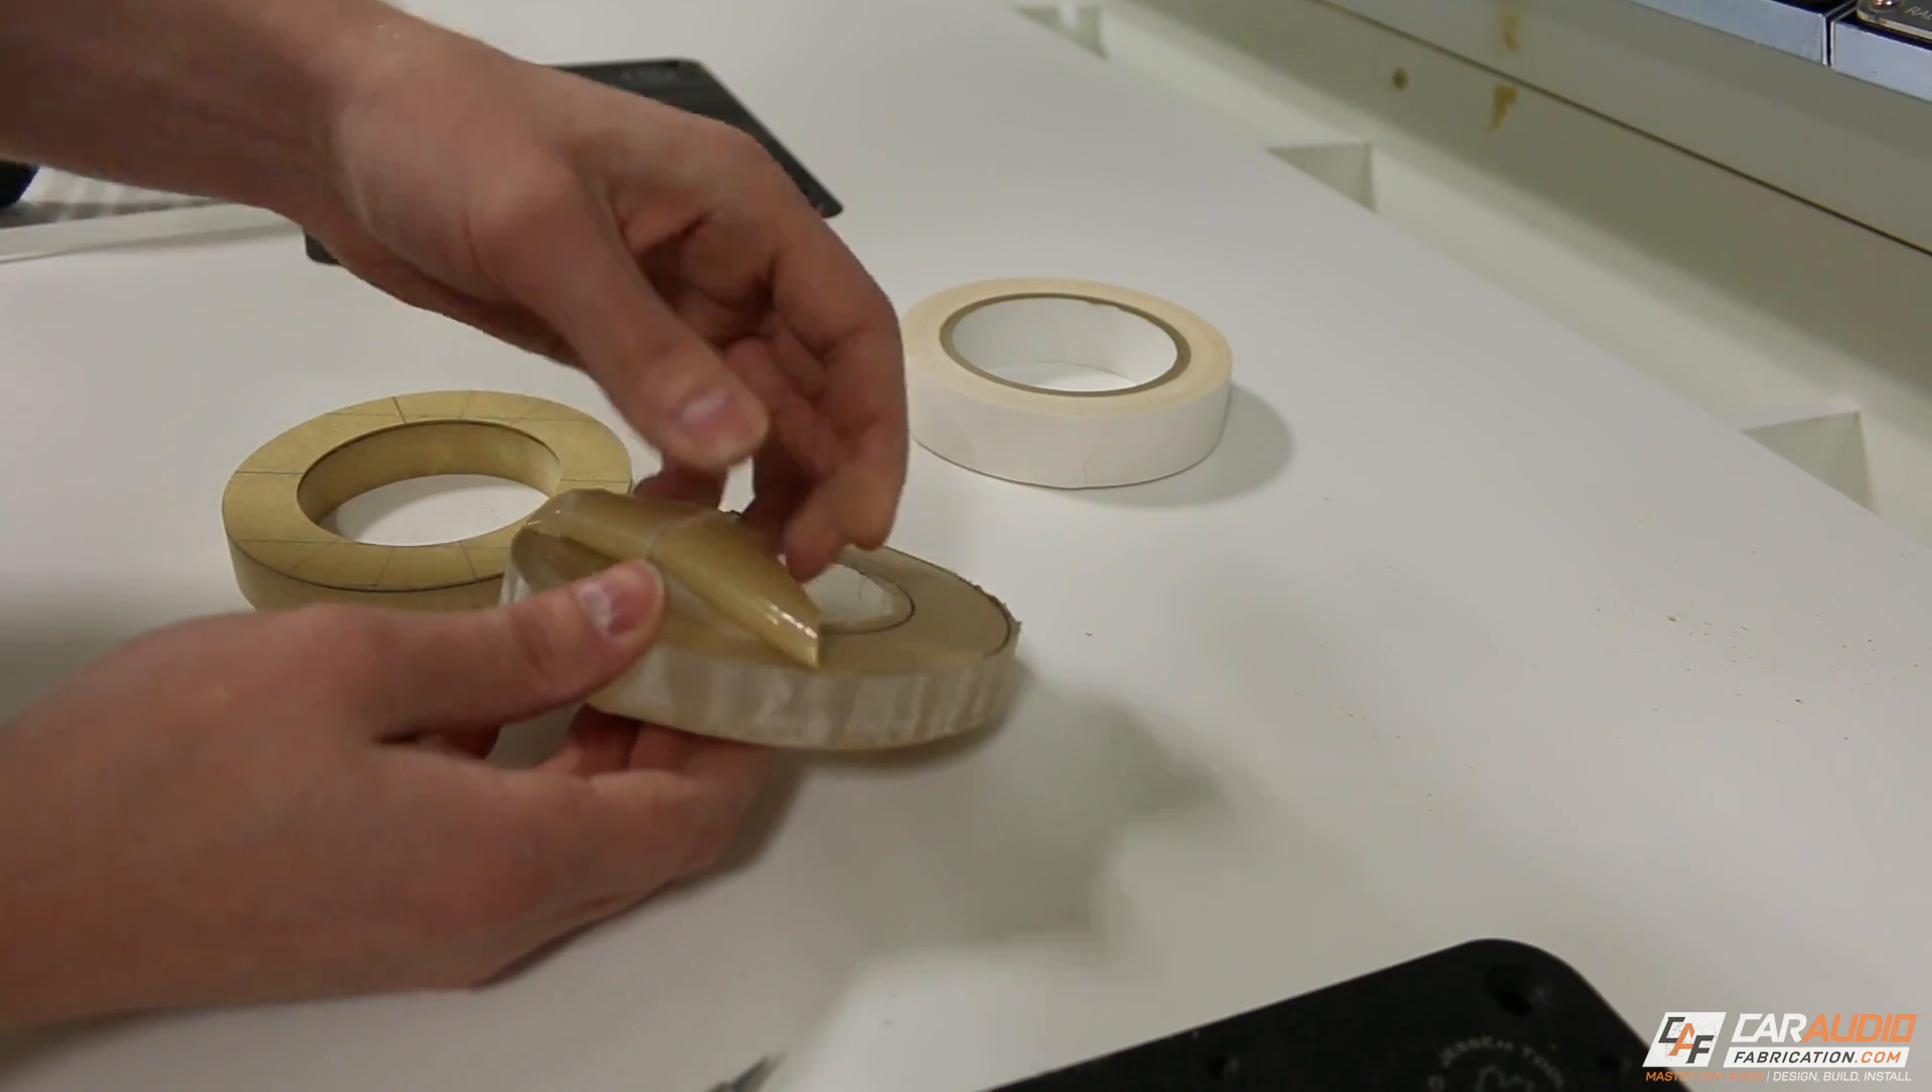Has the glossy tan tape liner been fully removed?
No.